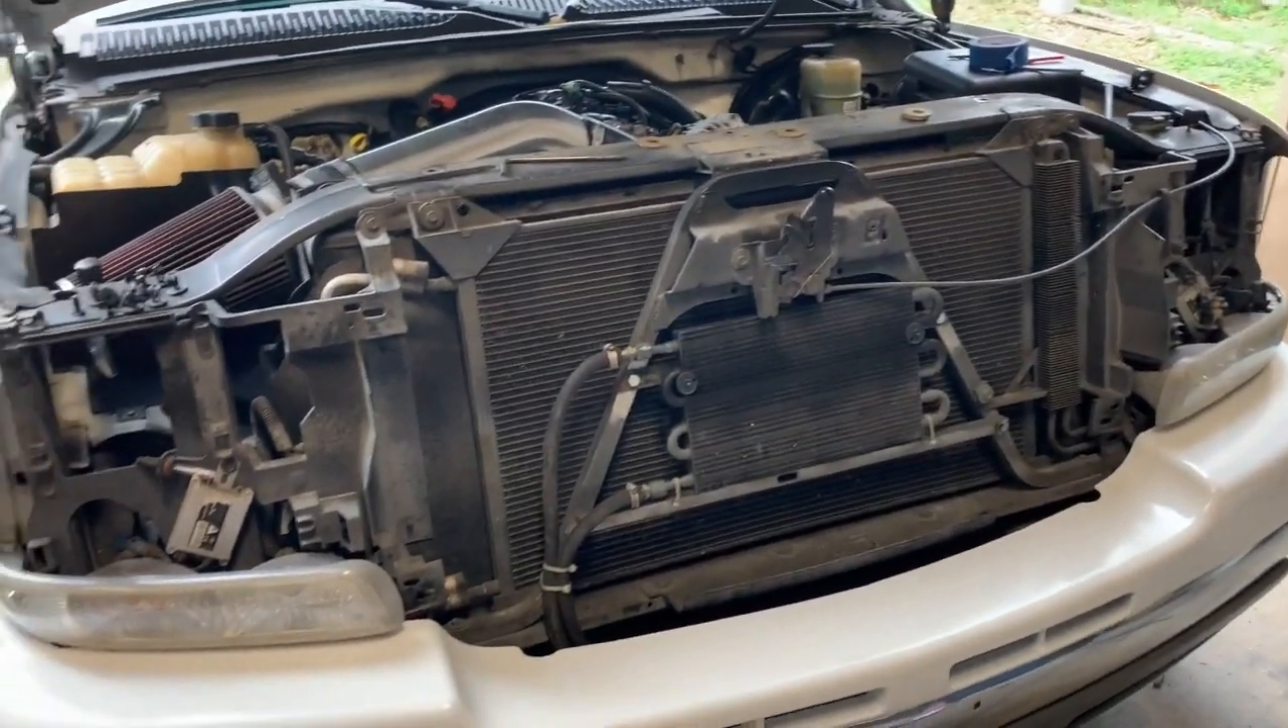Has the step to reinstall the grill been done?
No.